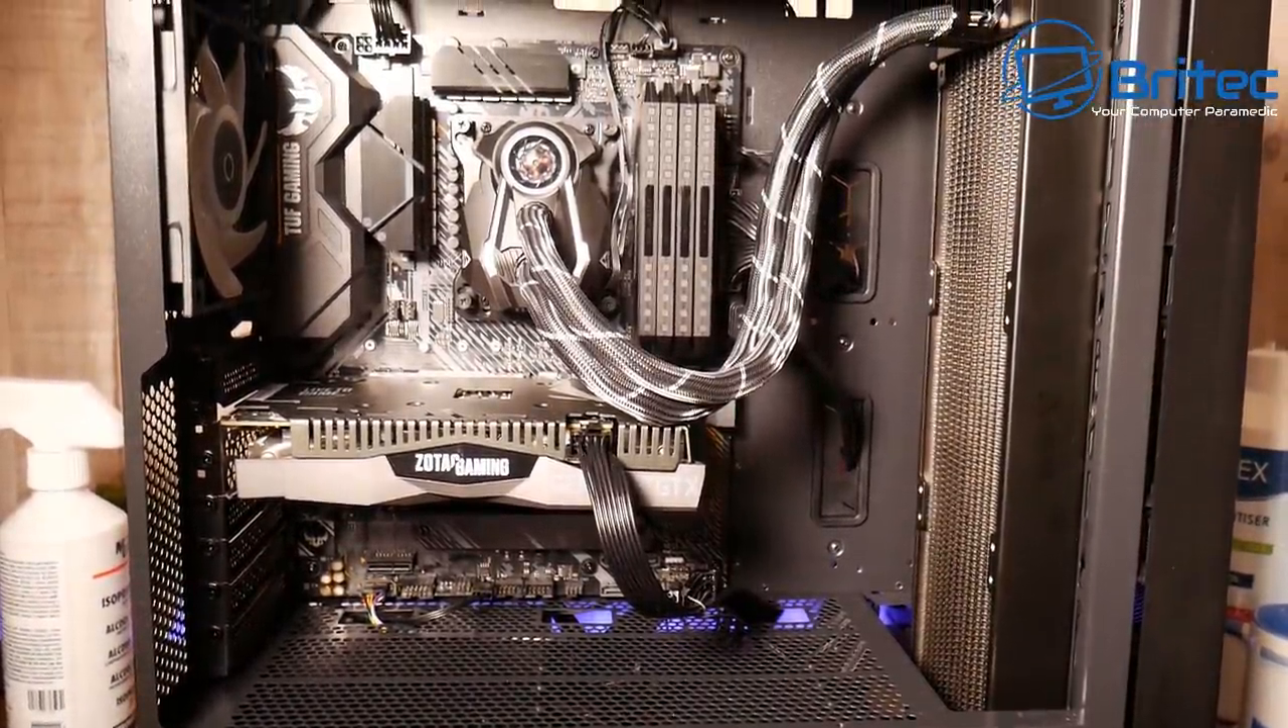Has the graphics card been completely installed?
Yes.